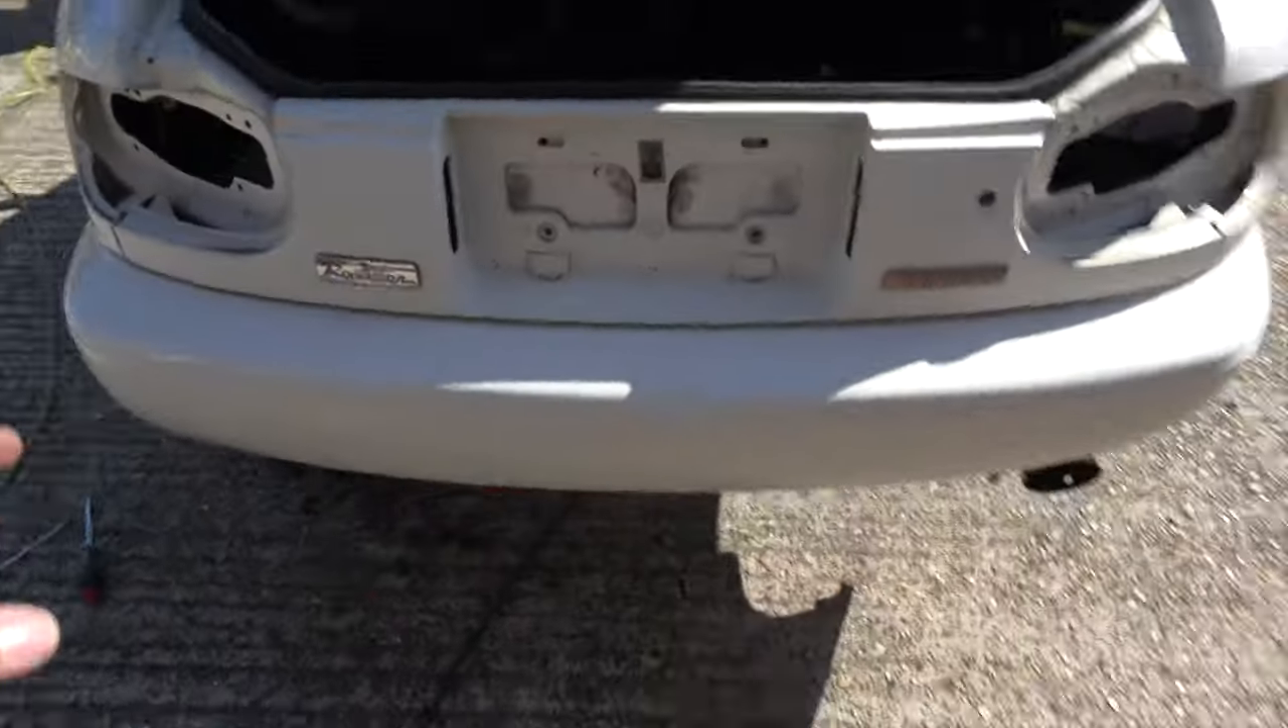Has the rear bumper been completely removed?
No.